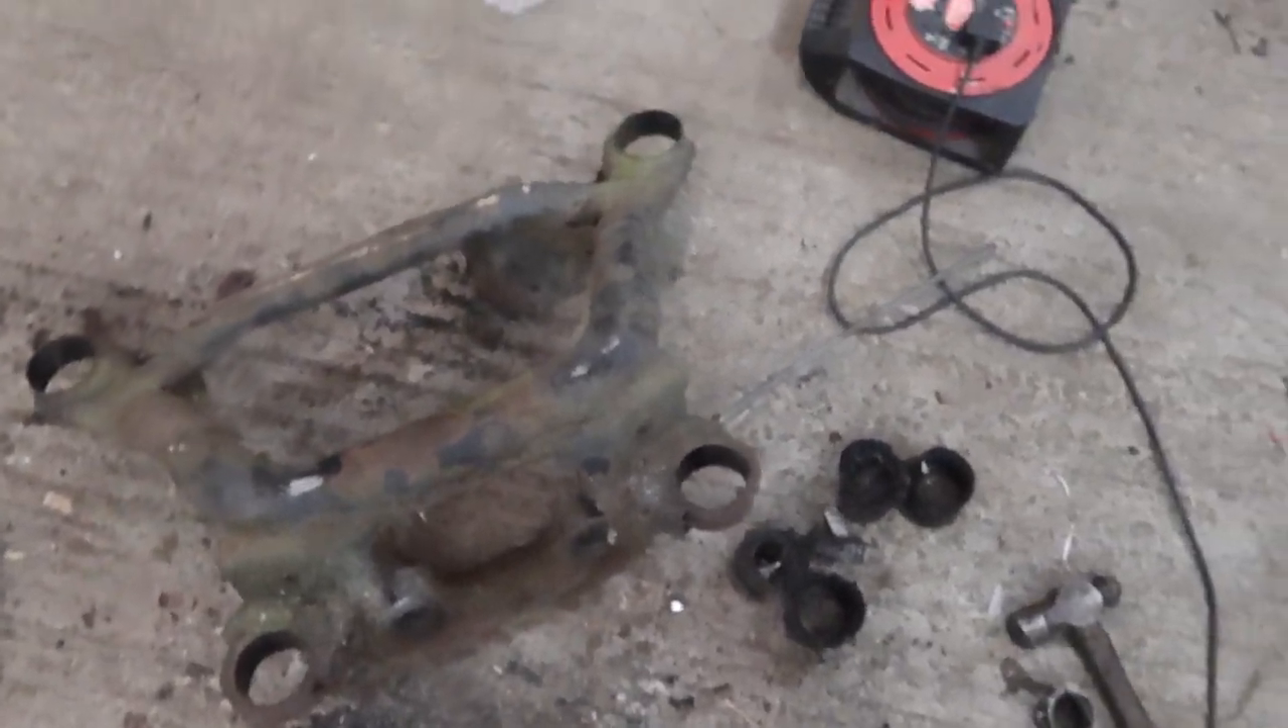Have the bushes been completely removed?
Yes.